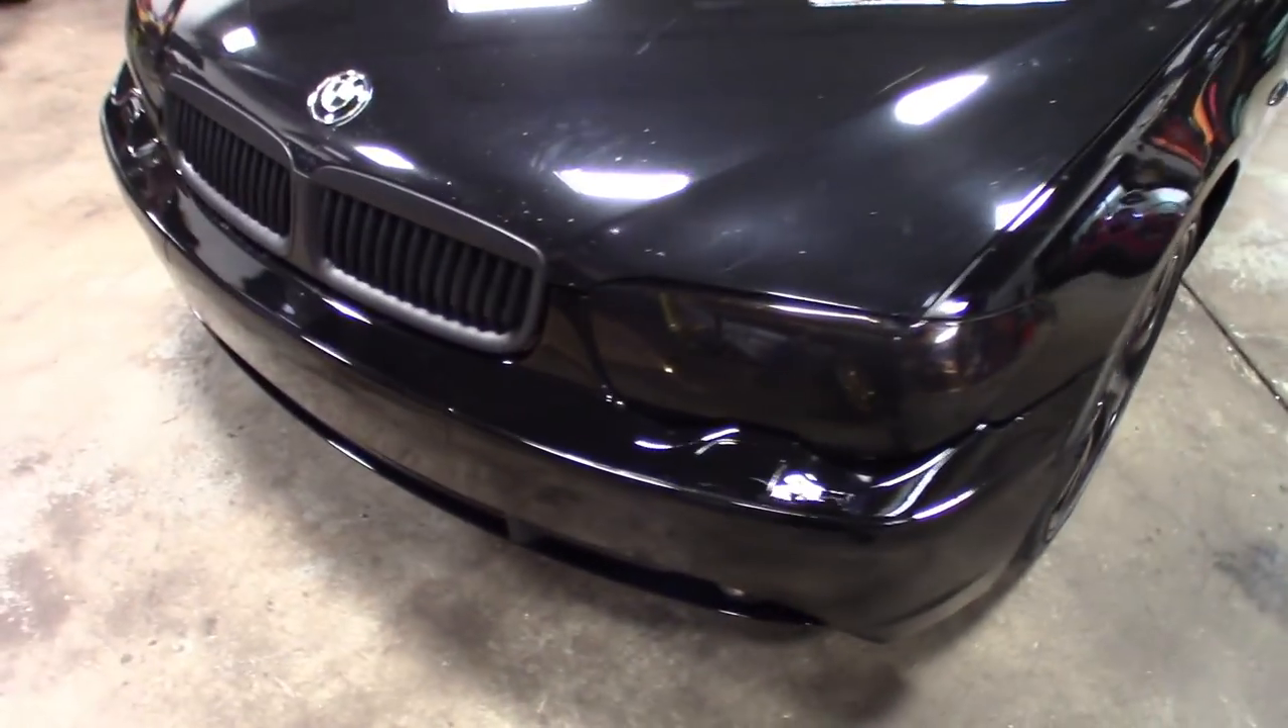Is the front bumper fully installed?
Yes.